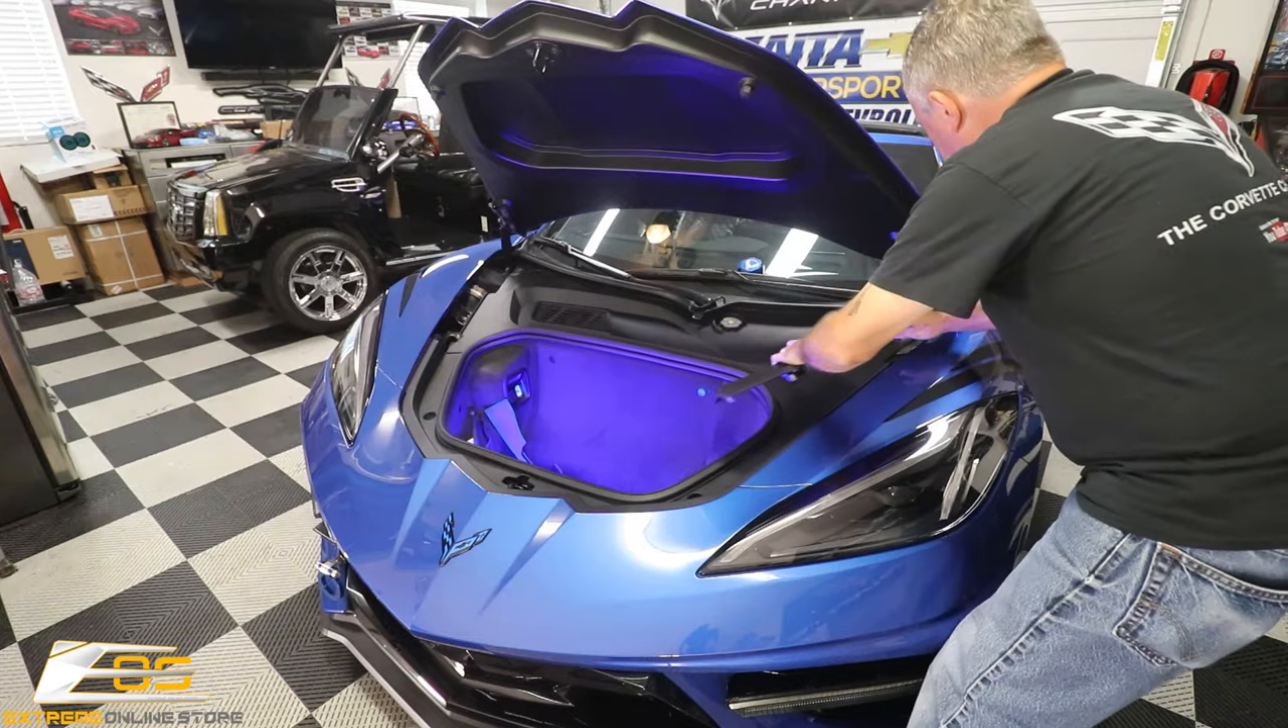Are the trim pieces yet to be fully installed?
Yes.